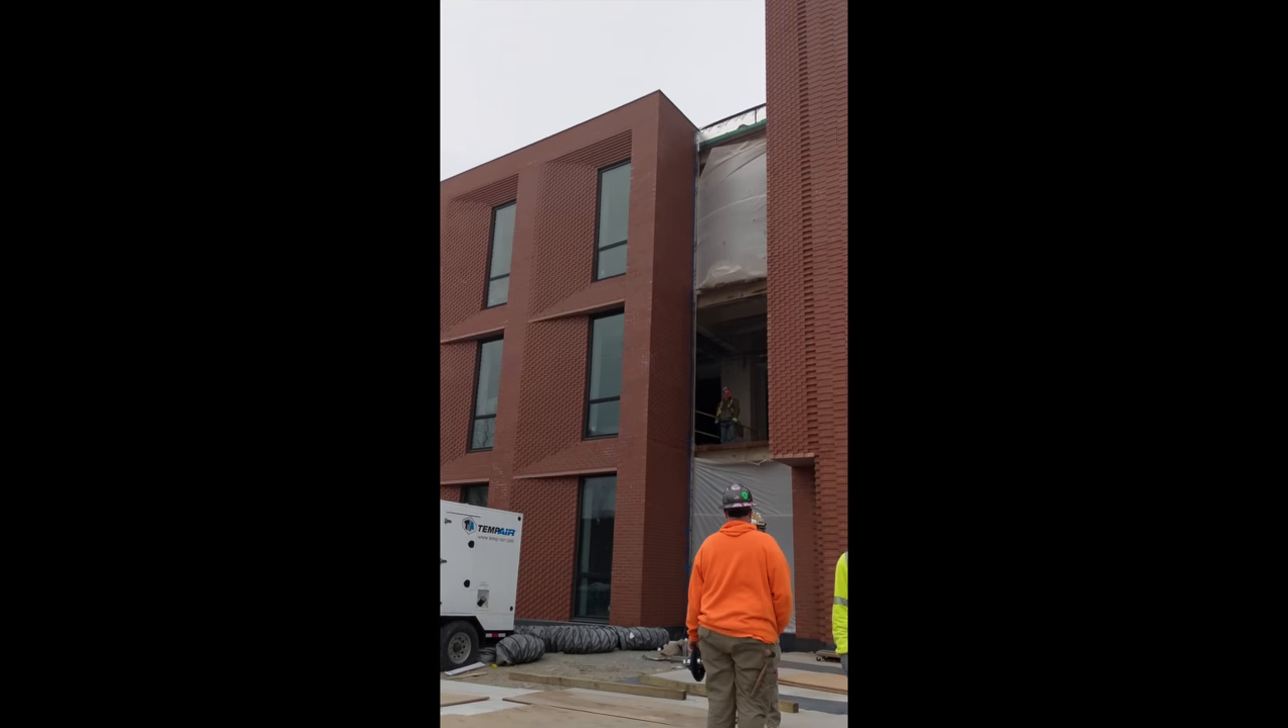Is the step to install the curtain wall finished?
No.